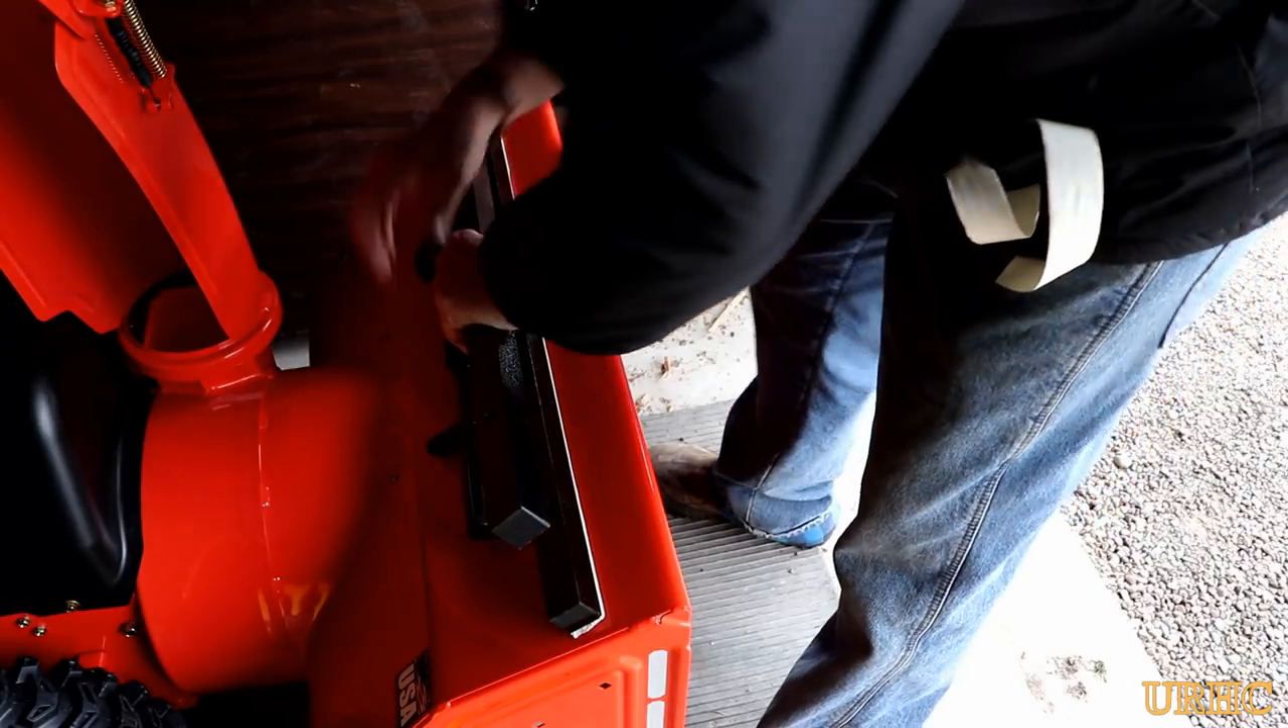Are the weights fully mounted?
No.